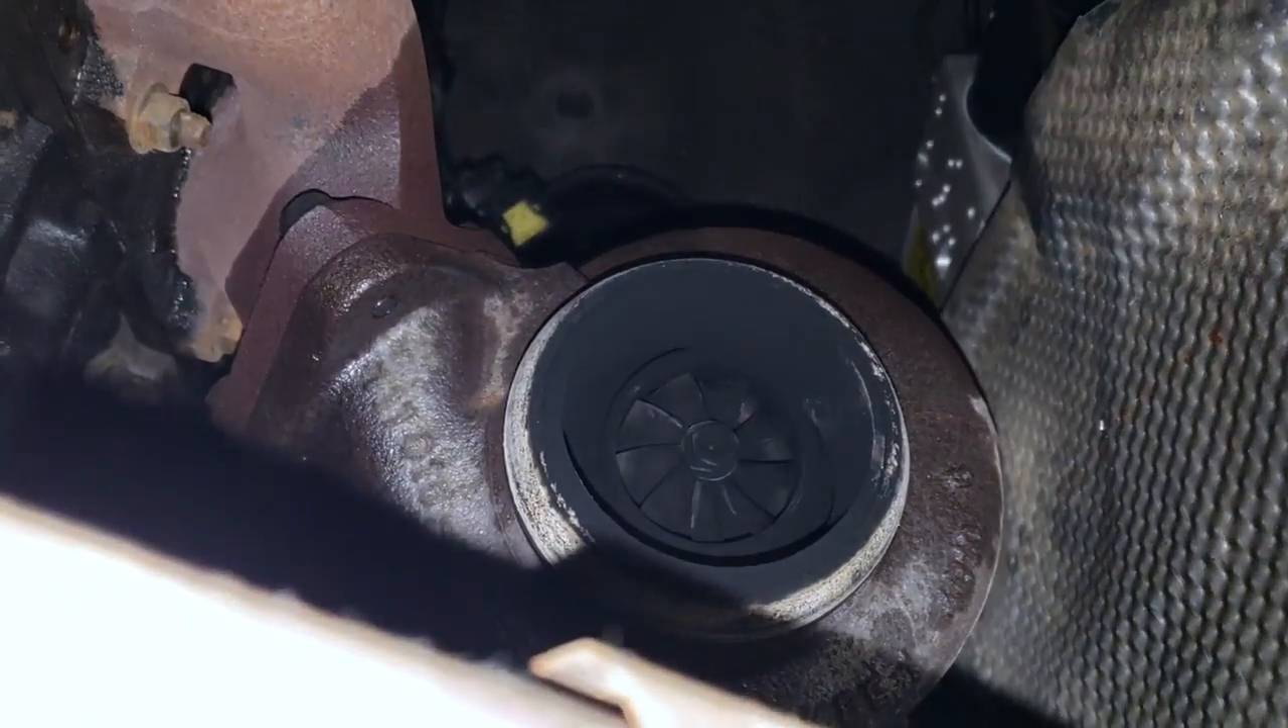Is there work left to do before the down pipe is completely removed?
No.